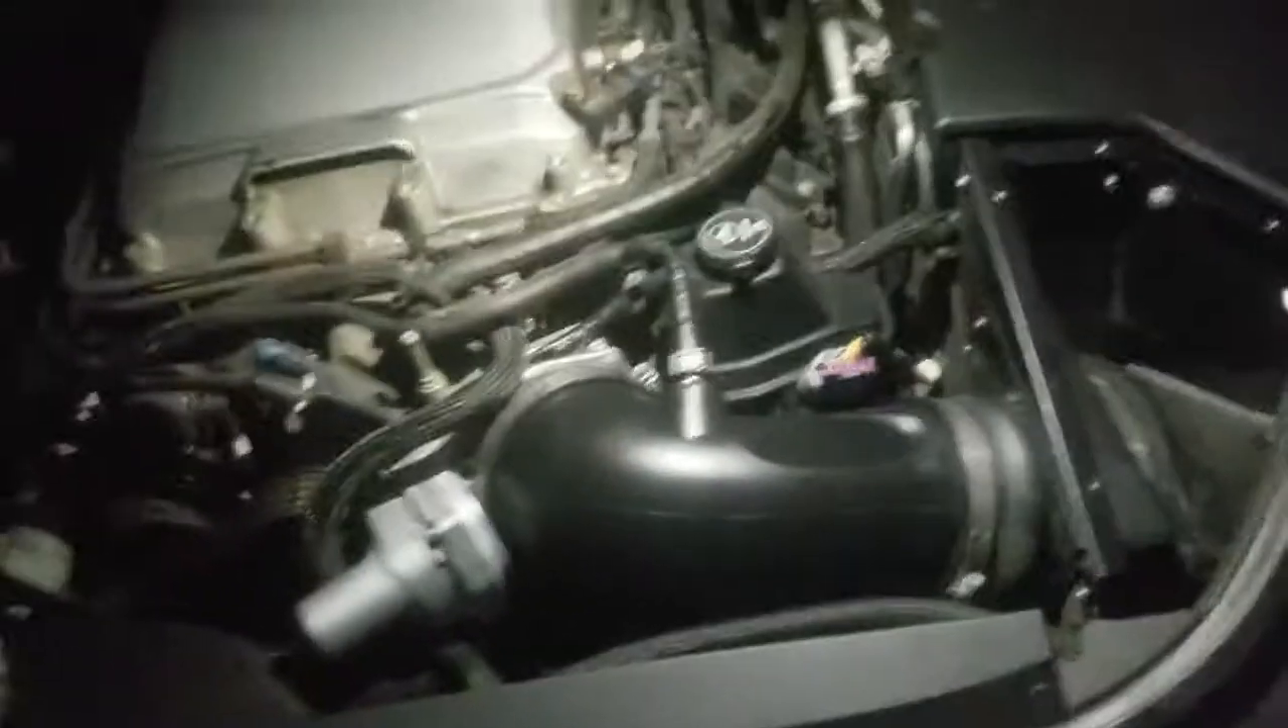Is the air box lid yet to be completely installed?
Yes.